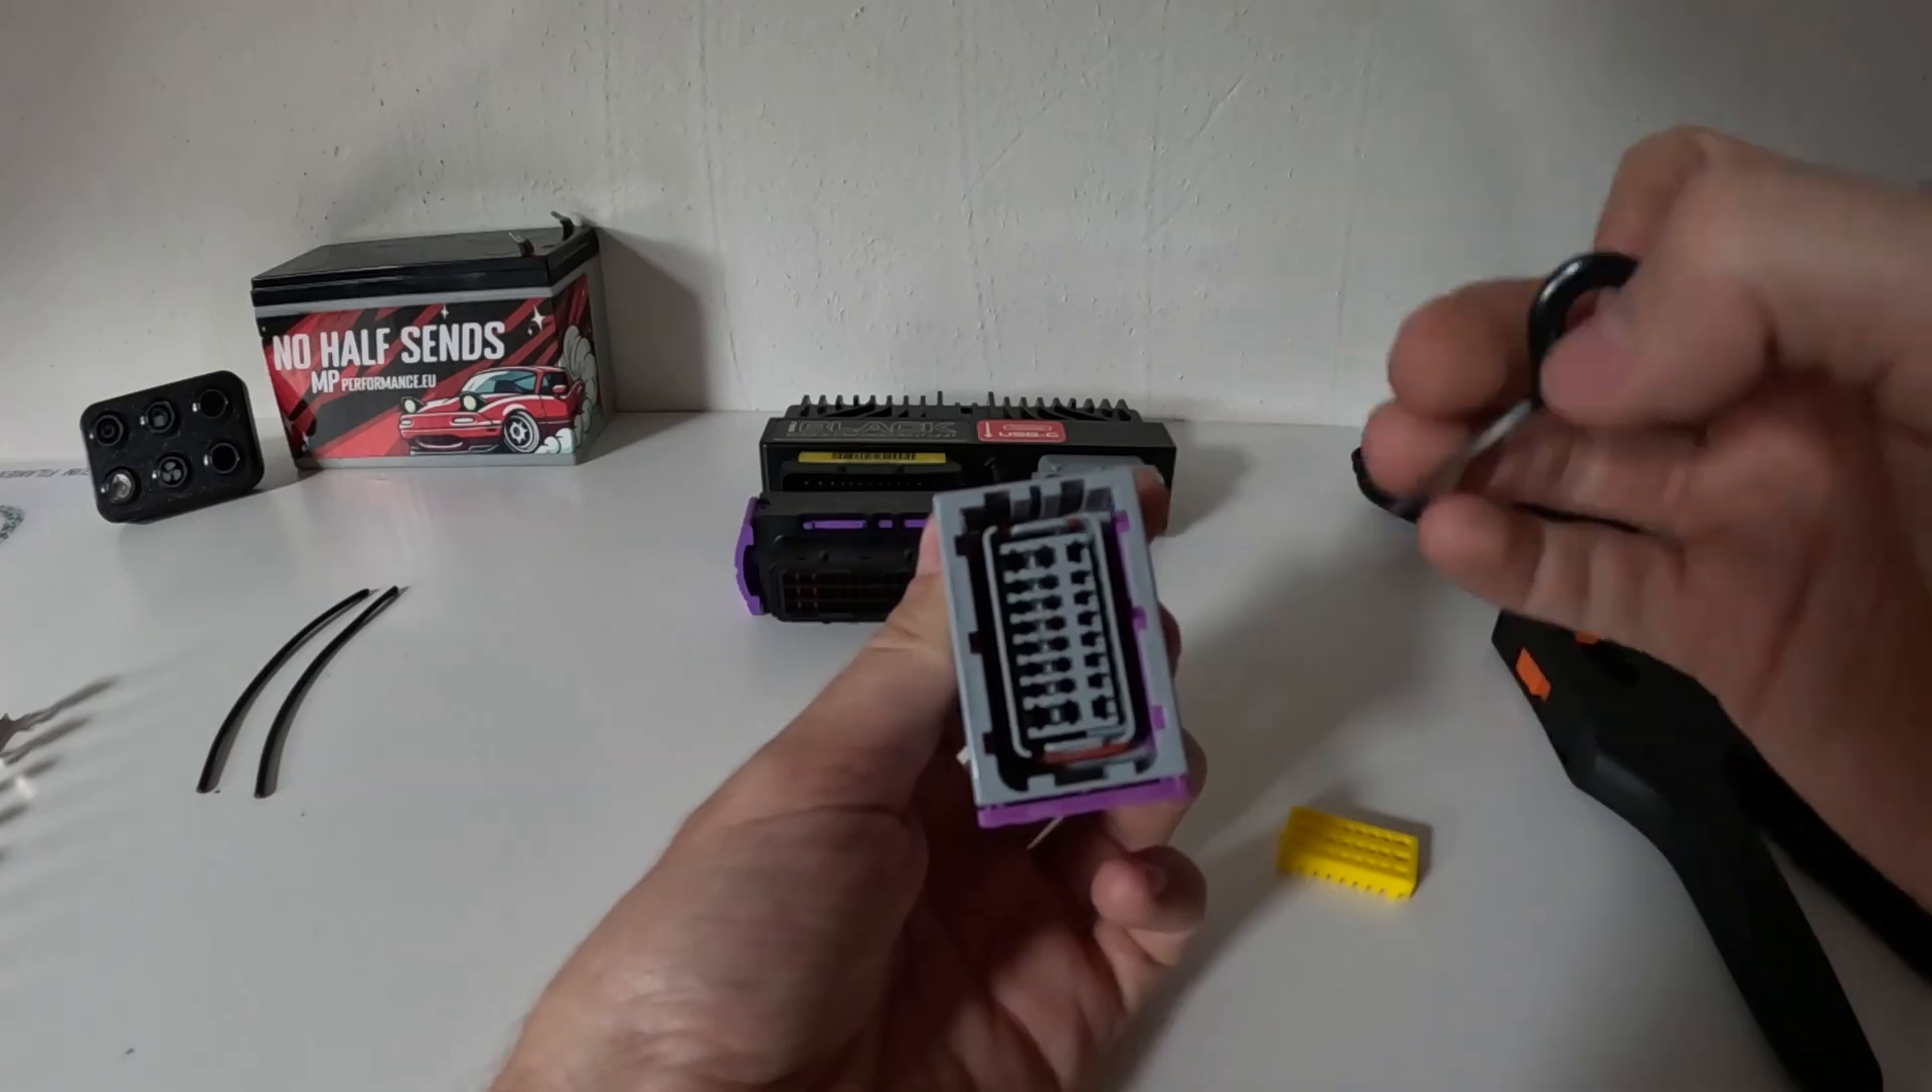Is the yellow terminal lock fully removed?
Yes.